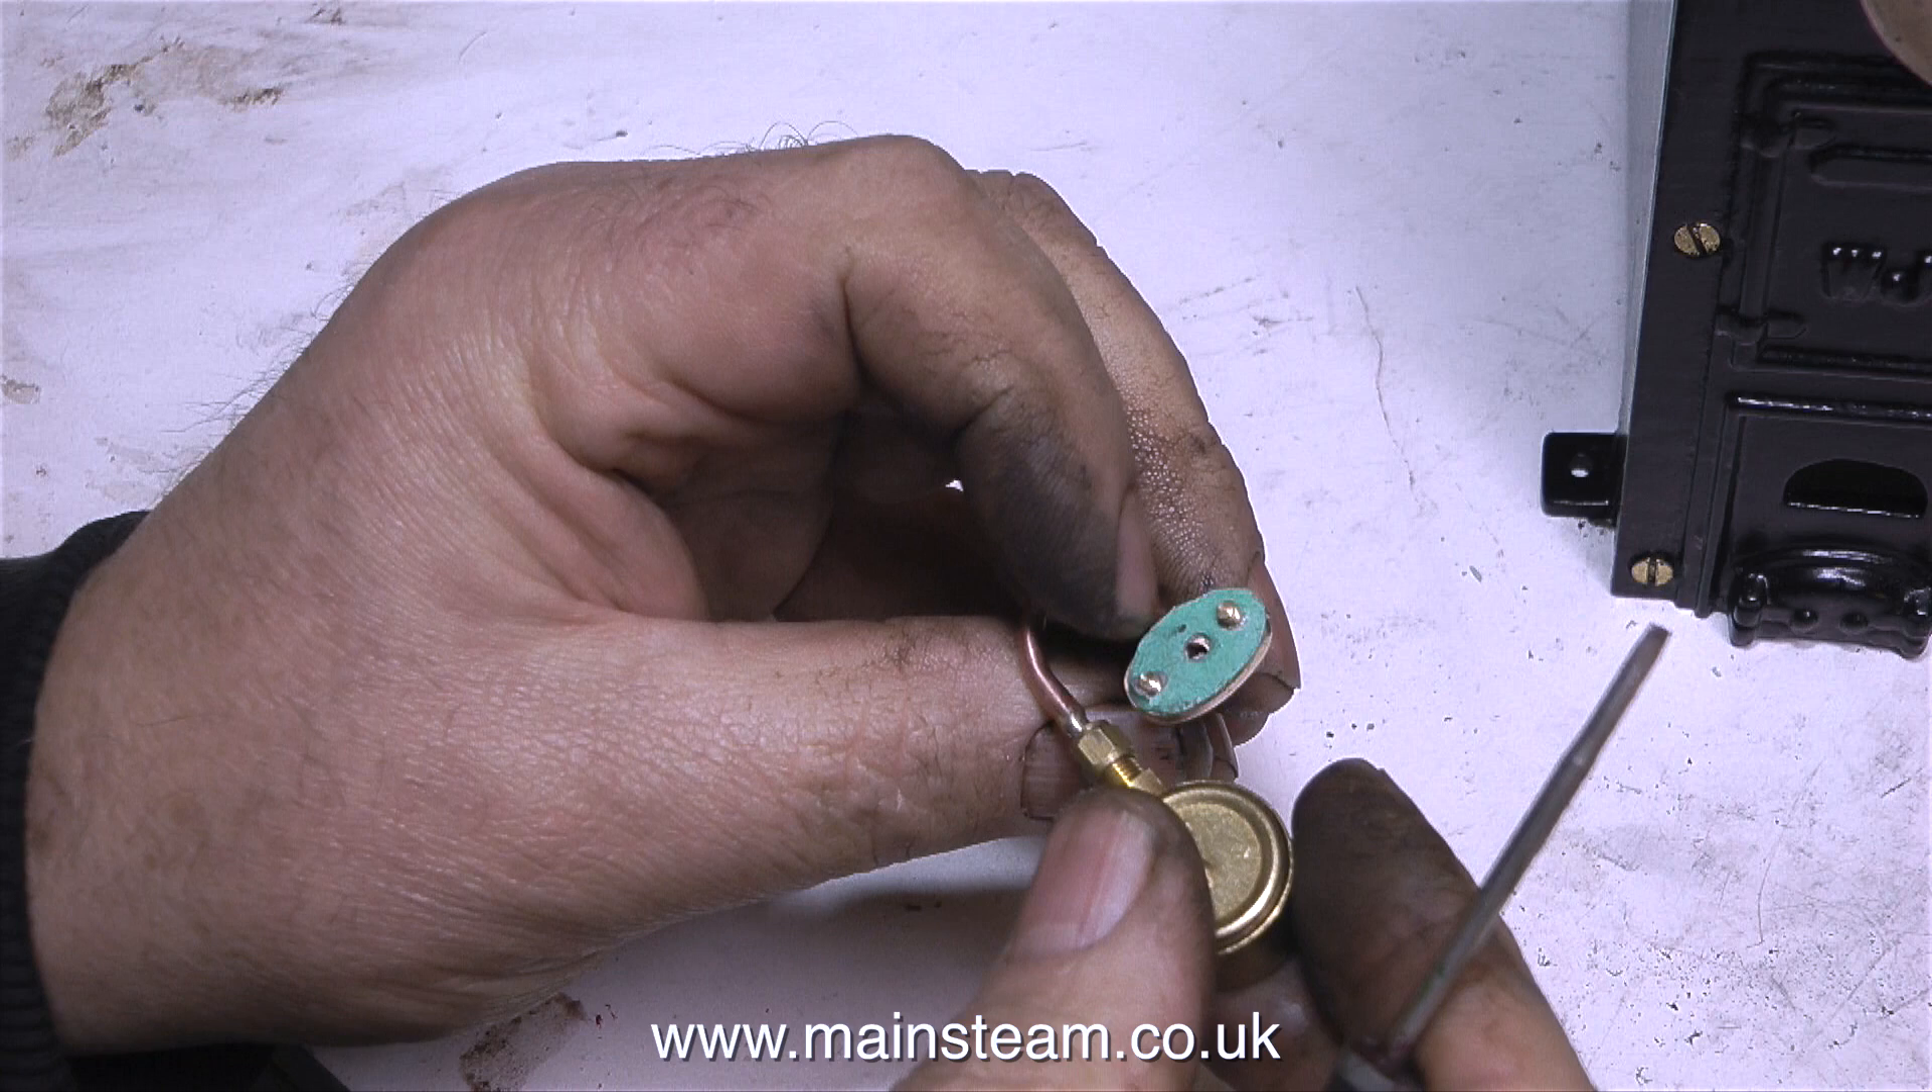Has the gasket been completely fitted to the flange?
Yes.